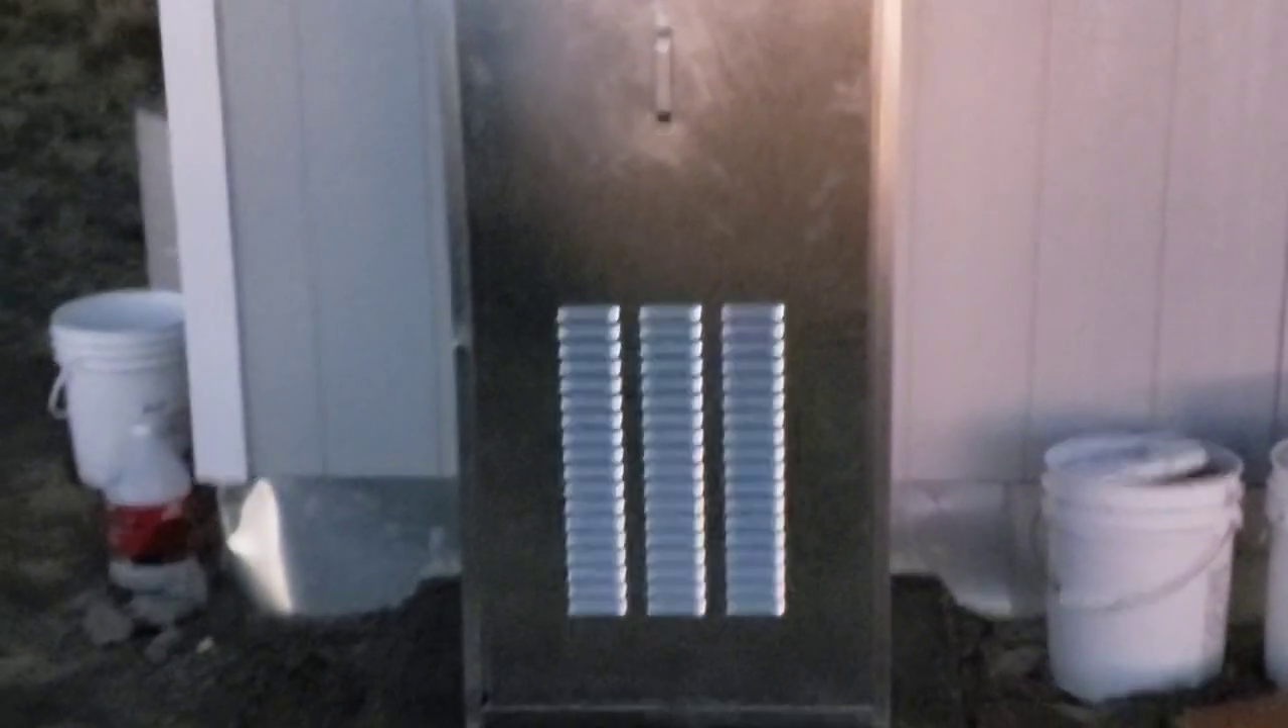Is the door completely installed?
Yes.